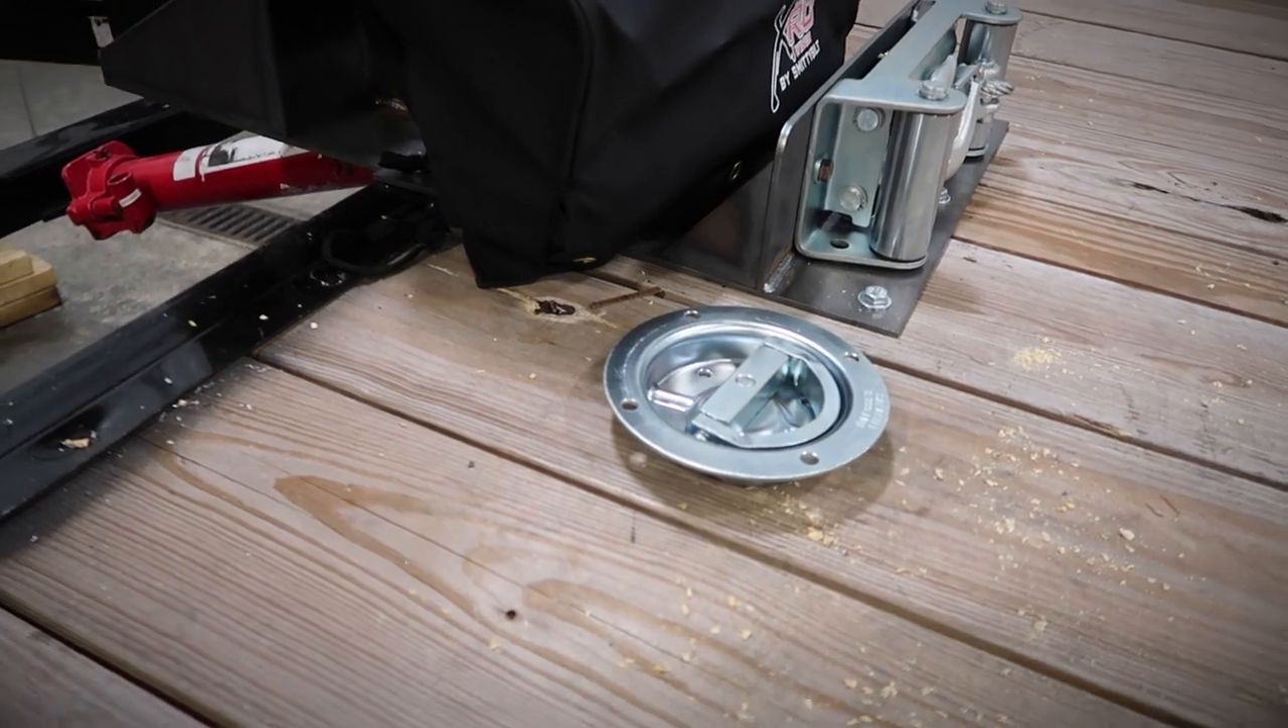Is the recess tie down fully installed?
No.